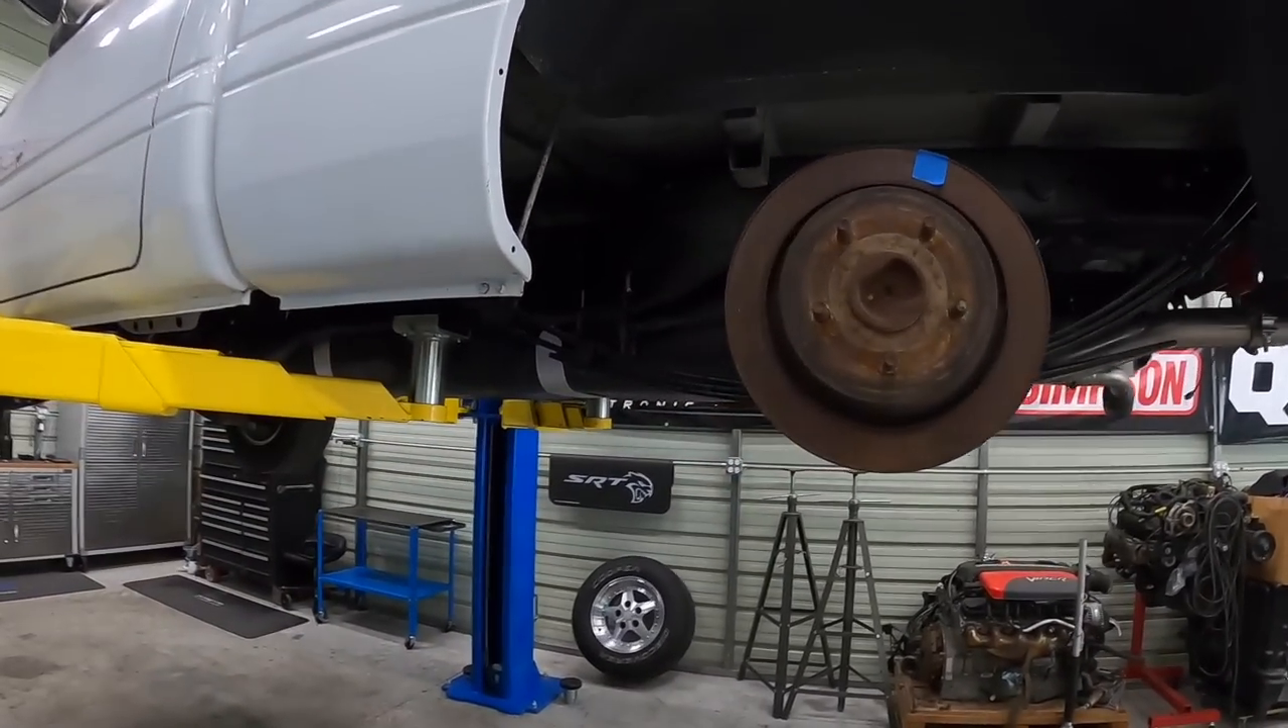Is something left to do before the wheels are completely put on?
Yes.